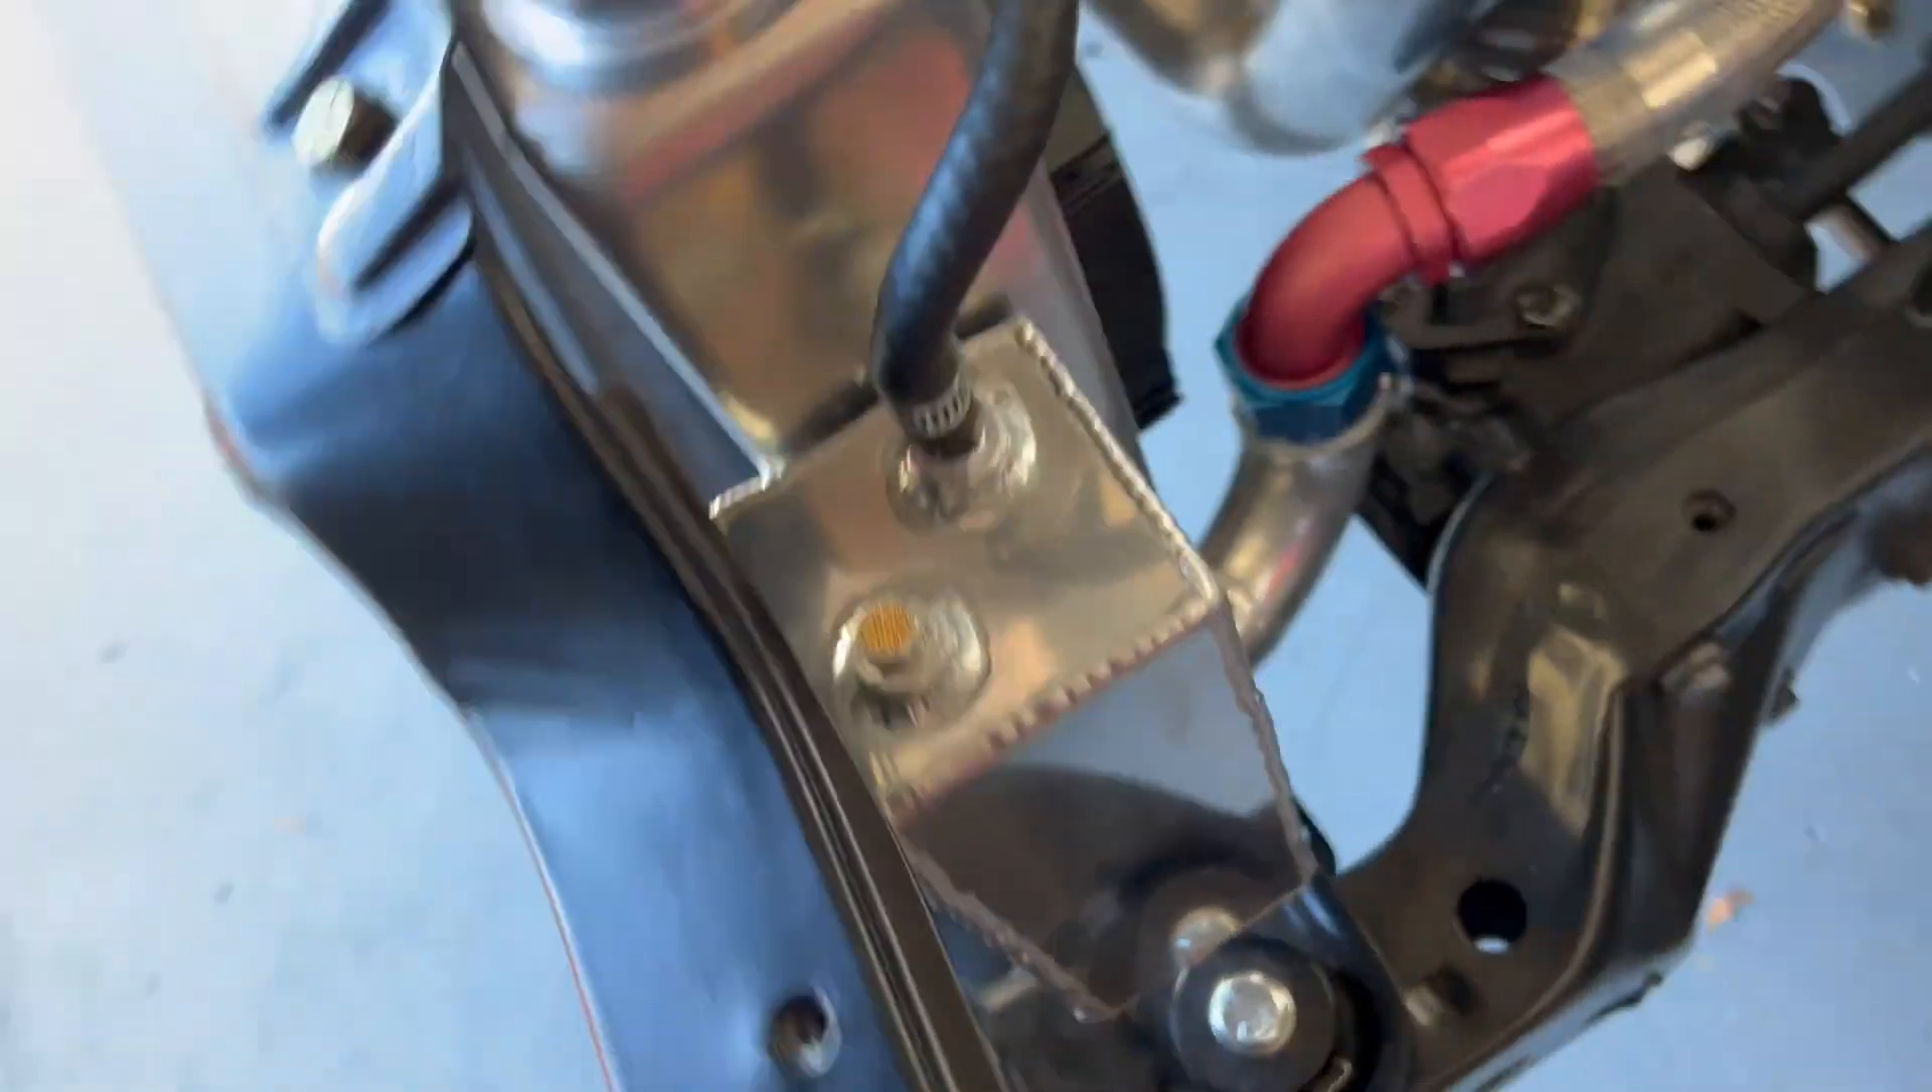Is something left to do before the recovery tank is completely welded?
No.